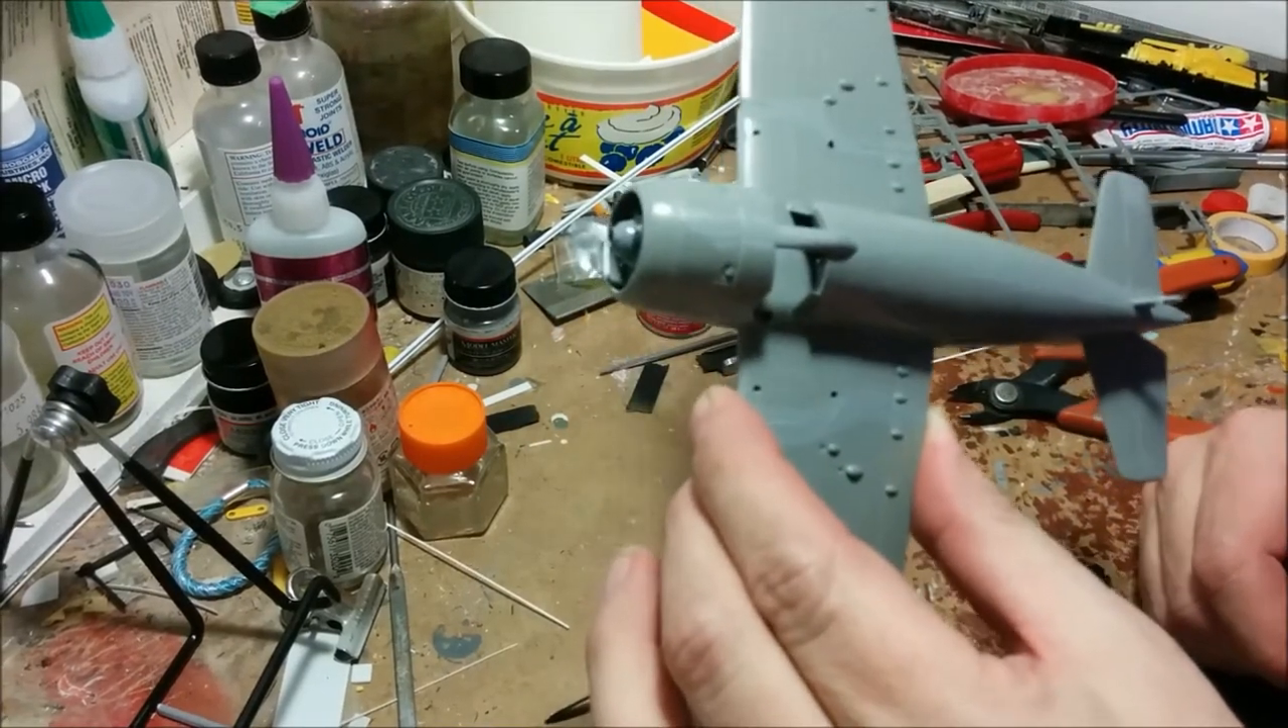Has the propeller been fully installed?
No.